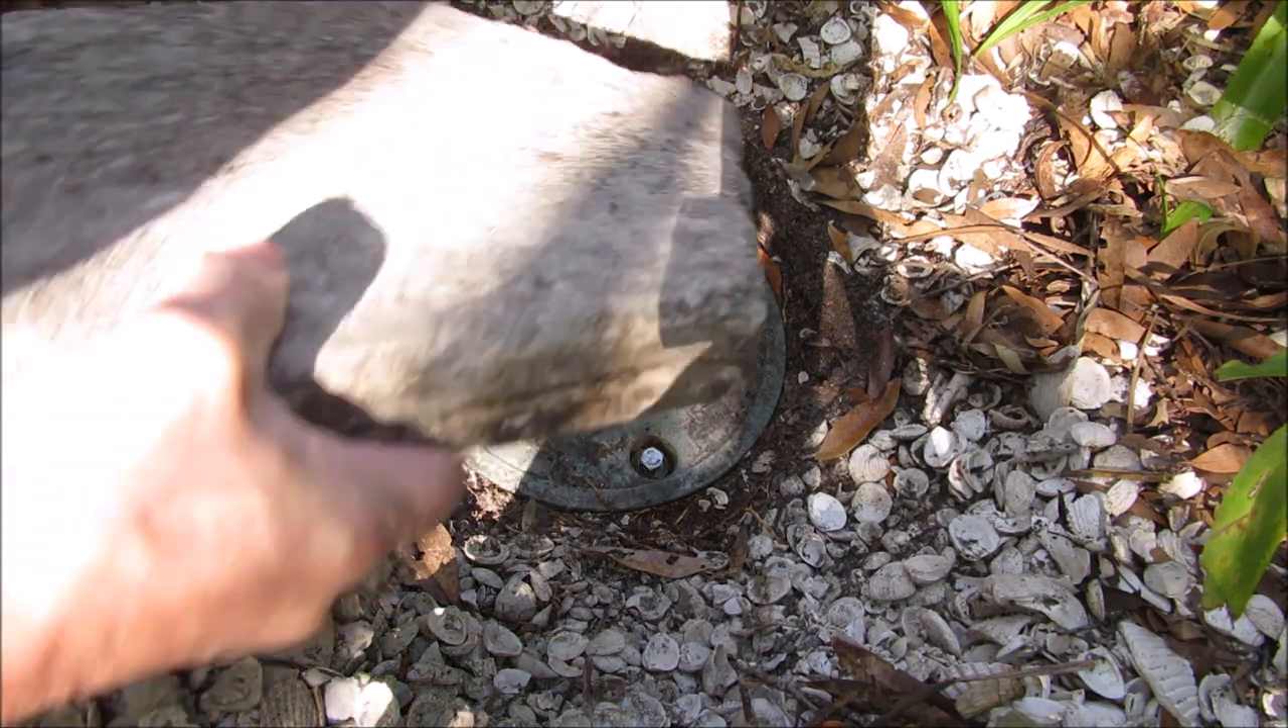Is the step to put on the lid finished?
Yes.